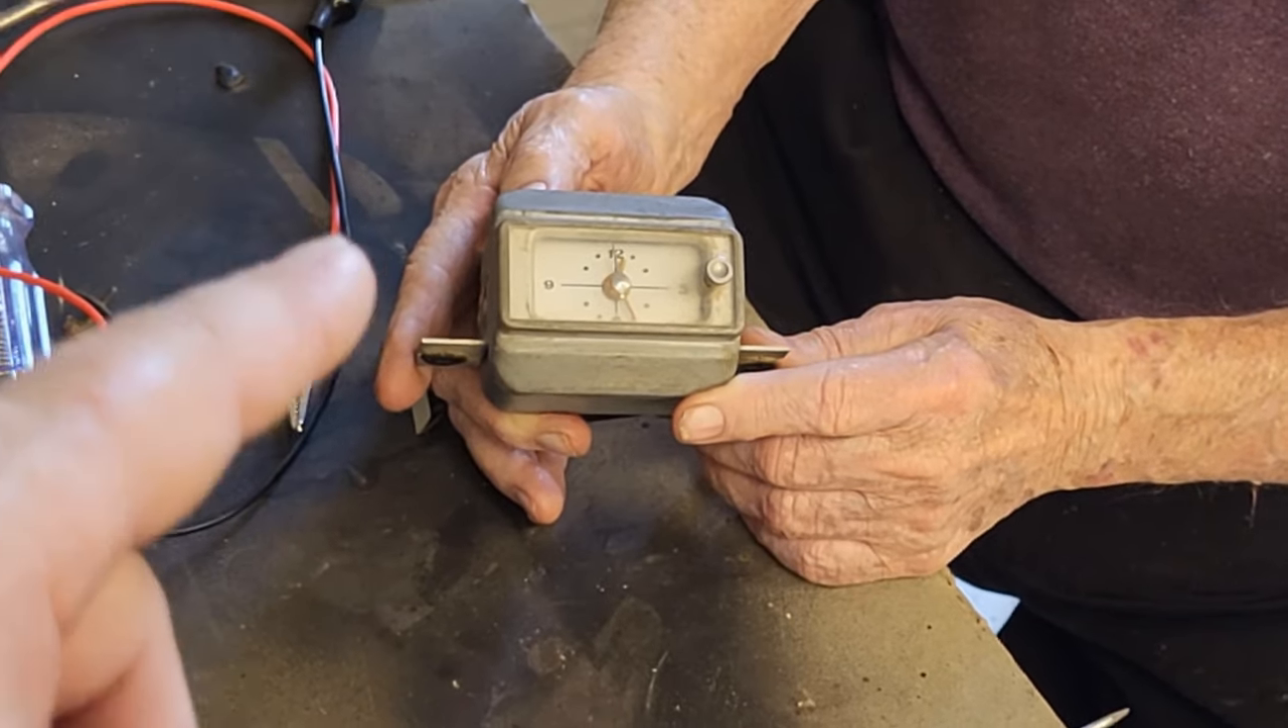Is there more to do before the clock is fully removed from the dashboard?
No.